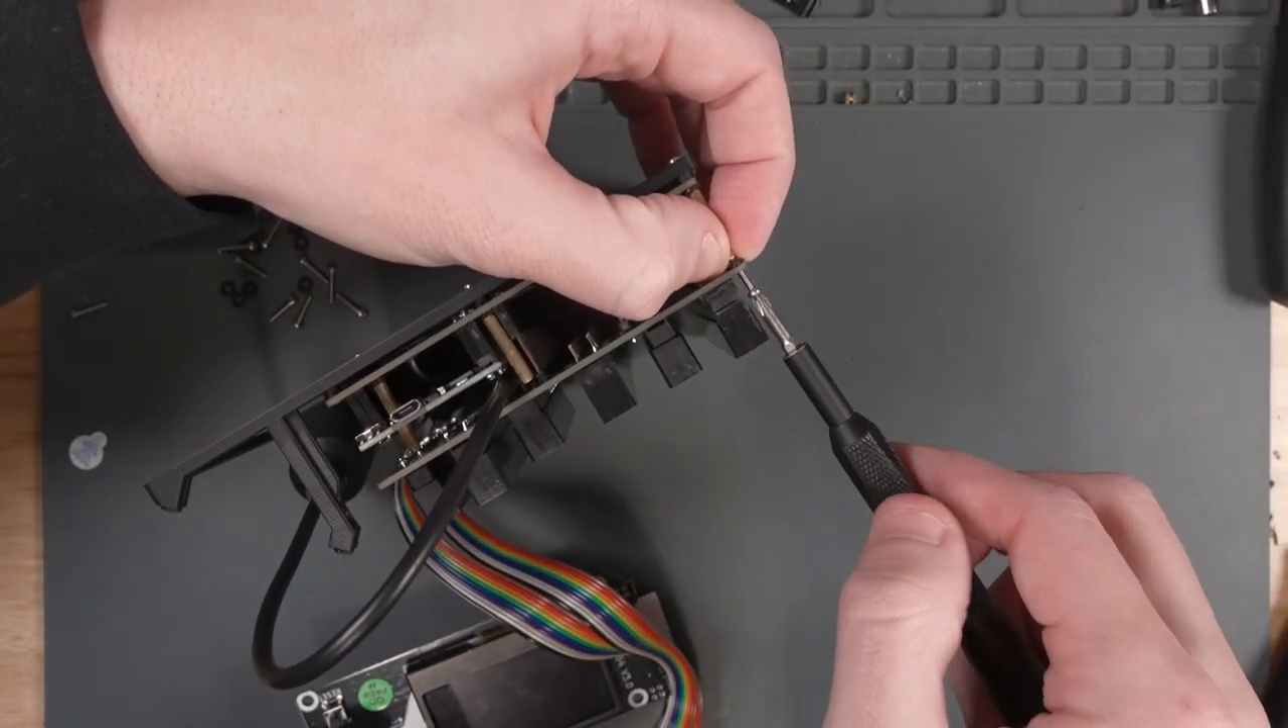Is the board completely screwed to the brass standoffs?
No.